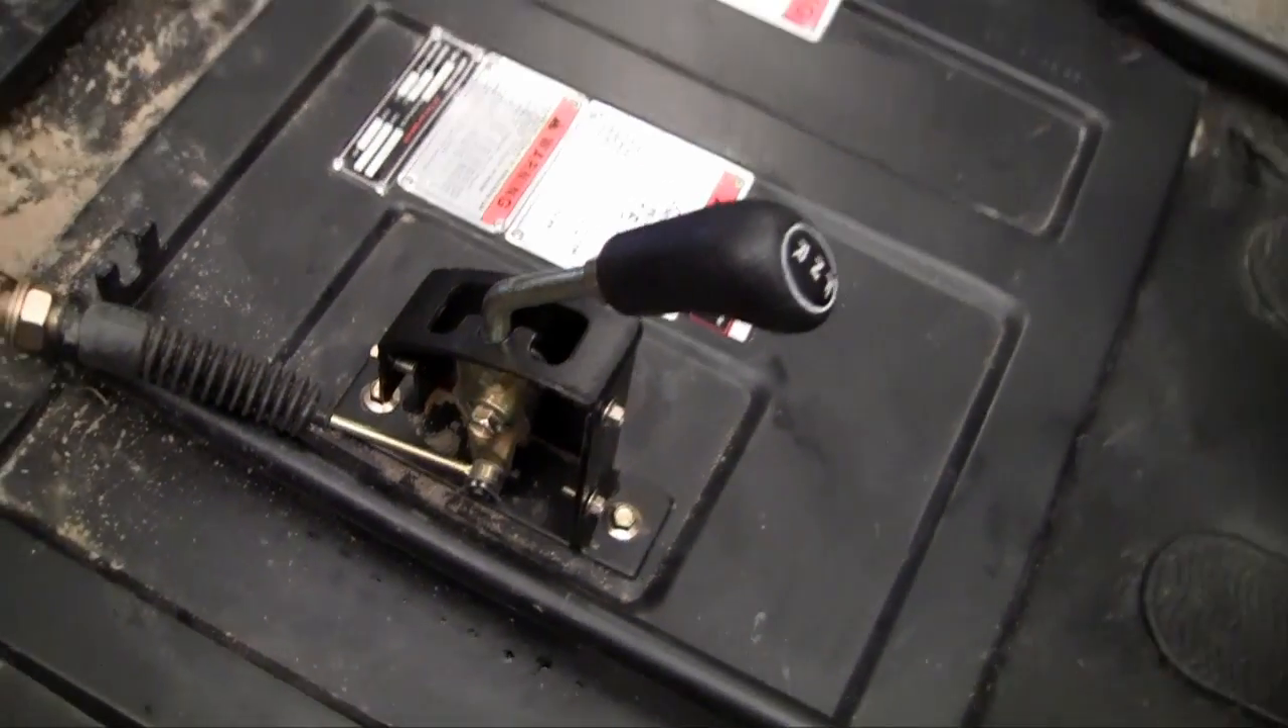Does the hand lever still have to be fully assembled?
No.